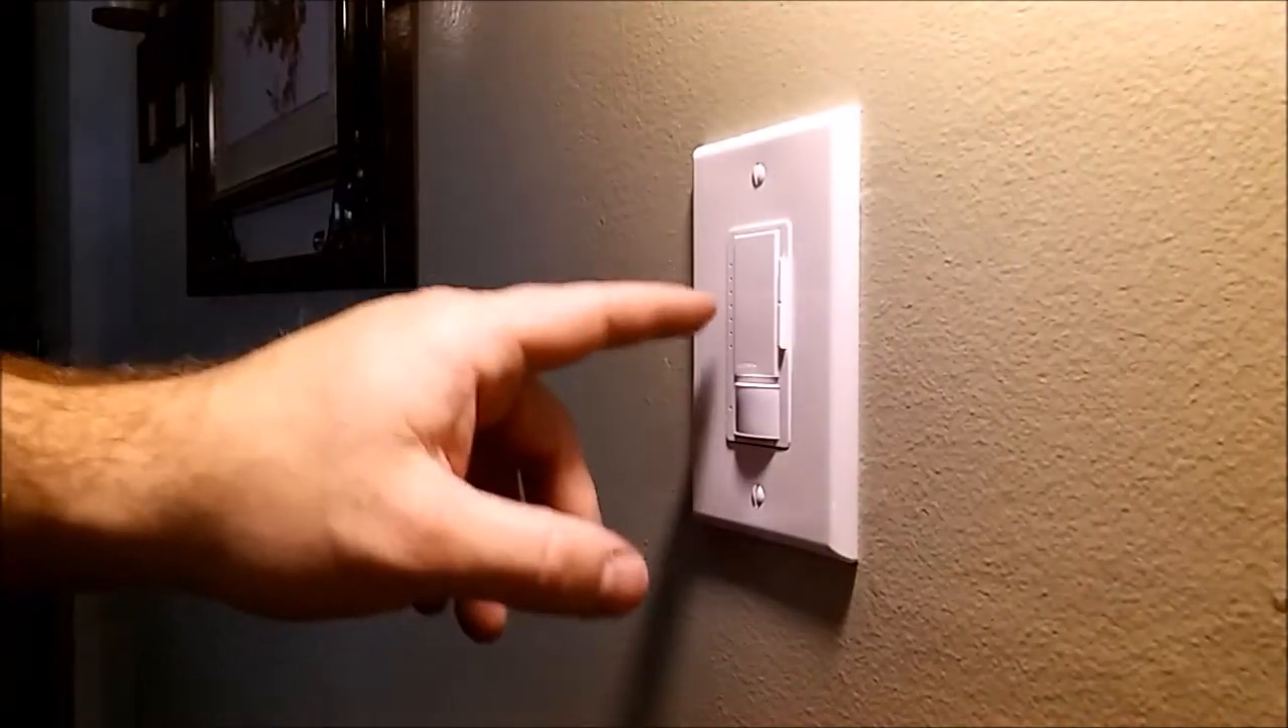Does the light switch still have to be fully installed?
No.